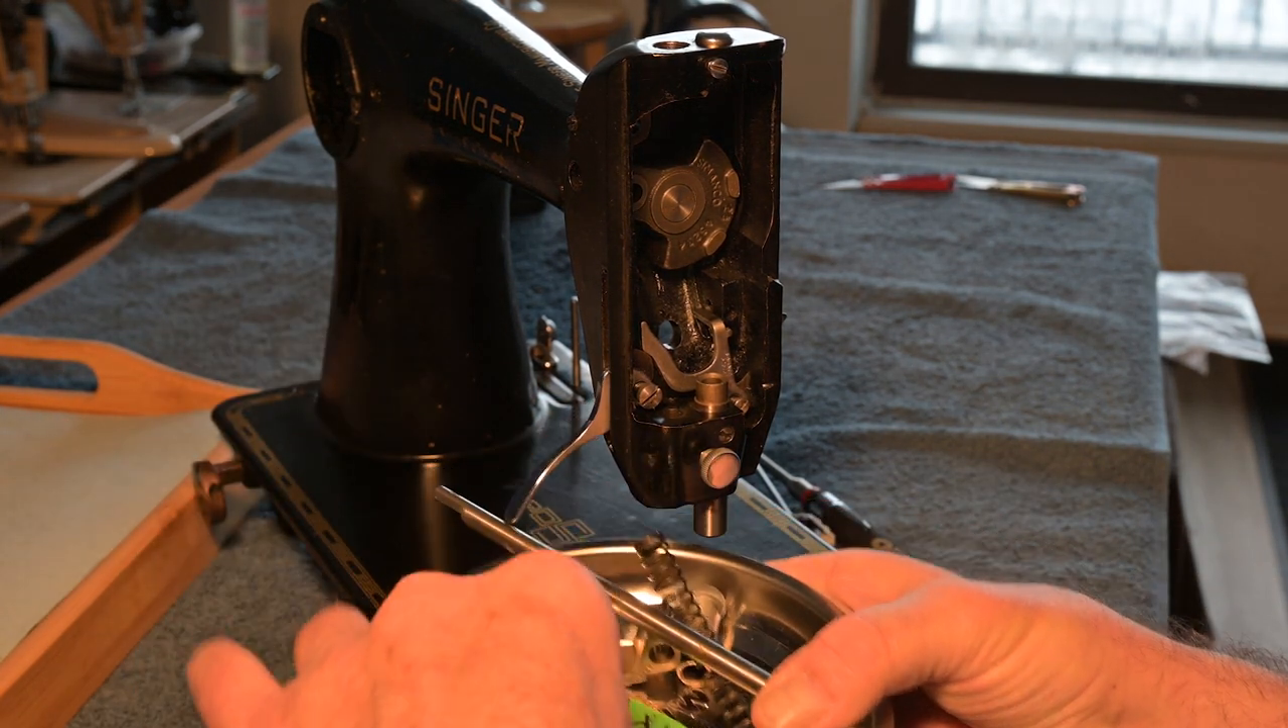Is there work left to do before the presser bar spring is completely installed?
Yes.